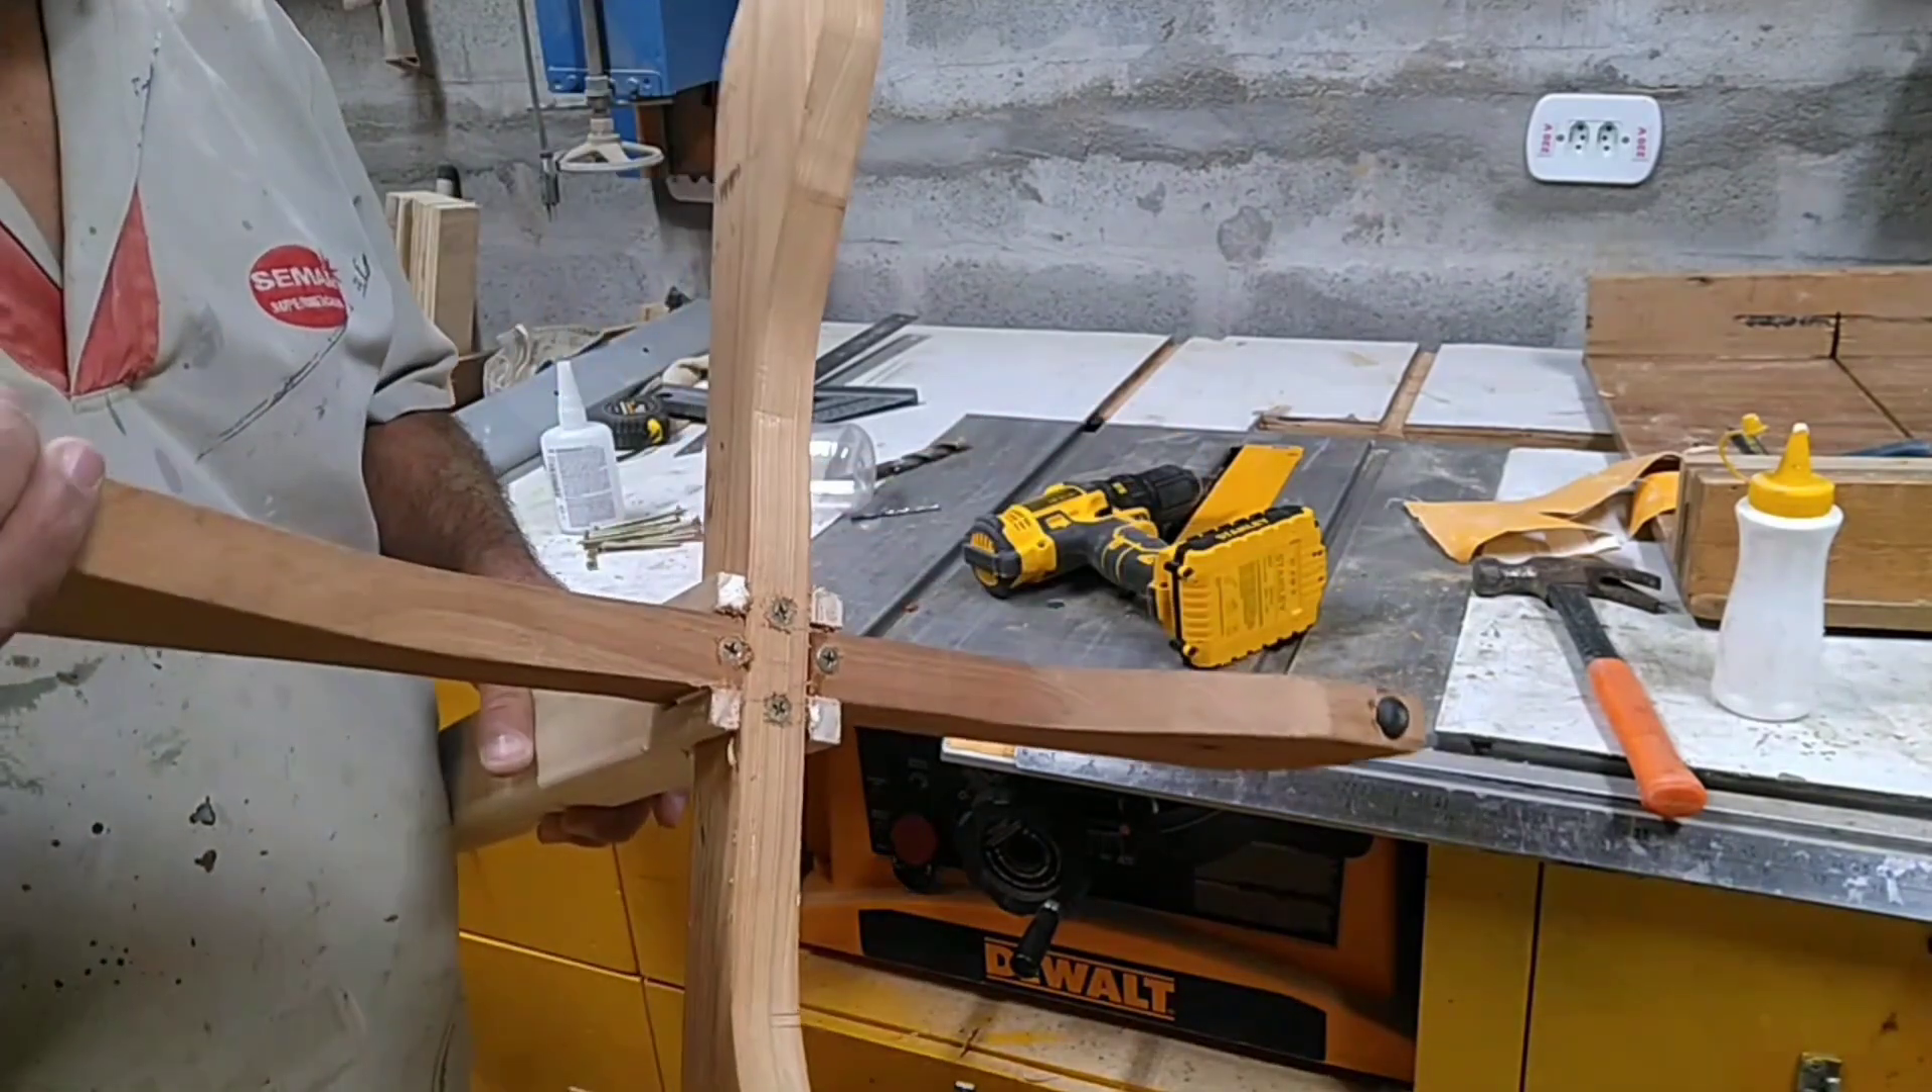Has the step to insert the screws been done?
Yes.